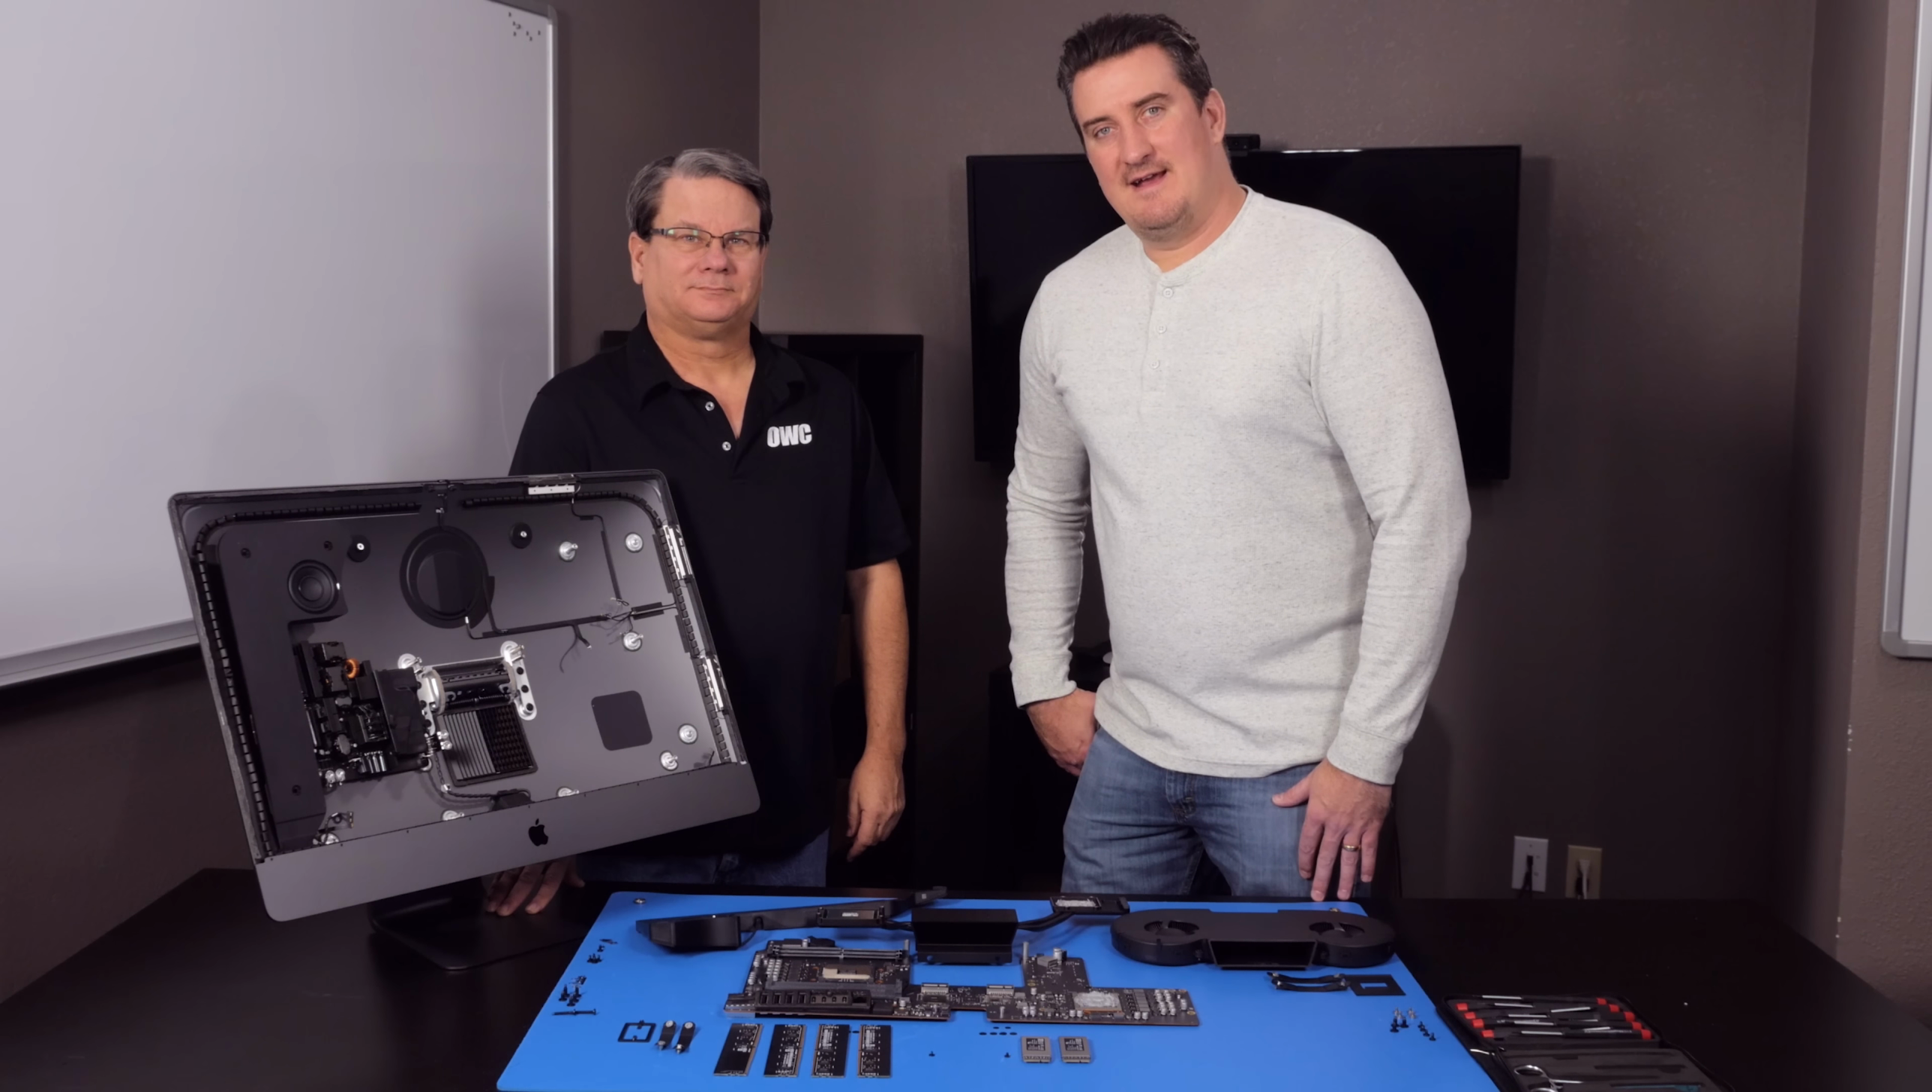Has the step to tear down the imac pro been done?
Yes.